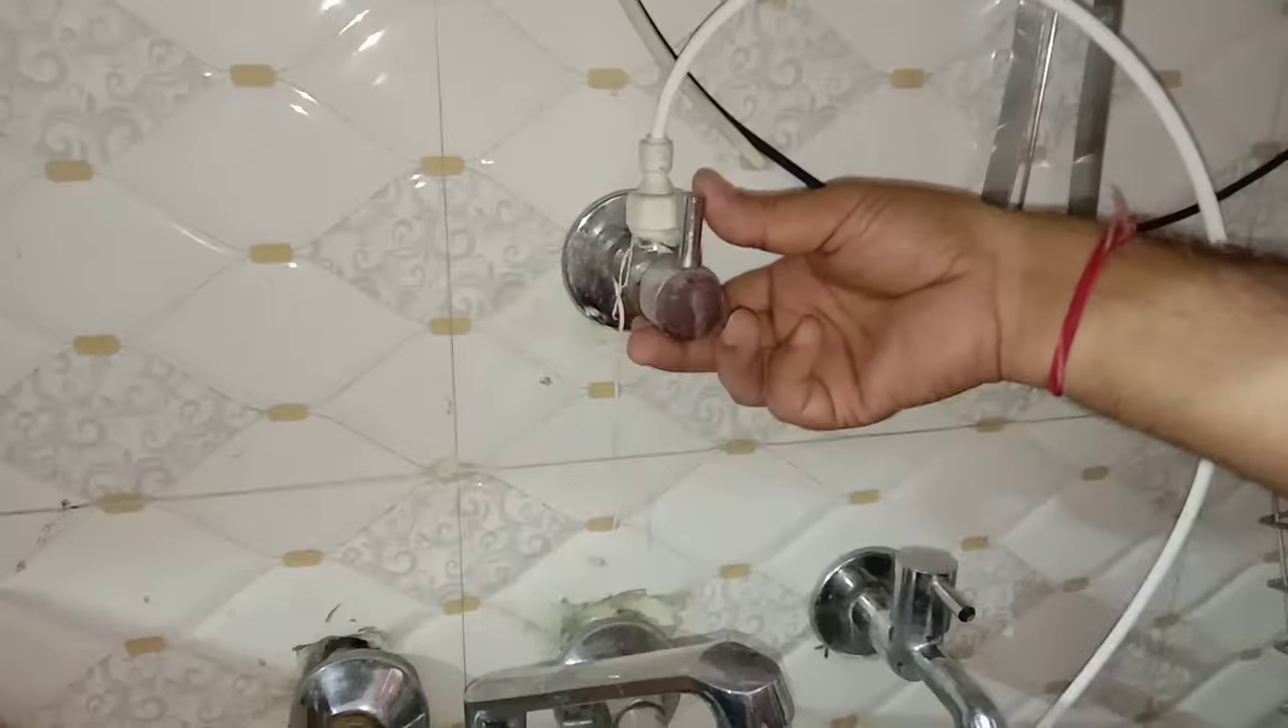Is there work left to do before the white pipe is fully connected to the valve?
No.